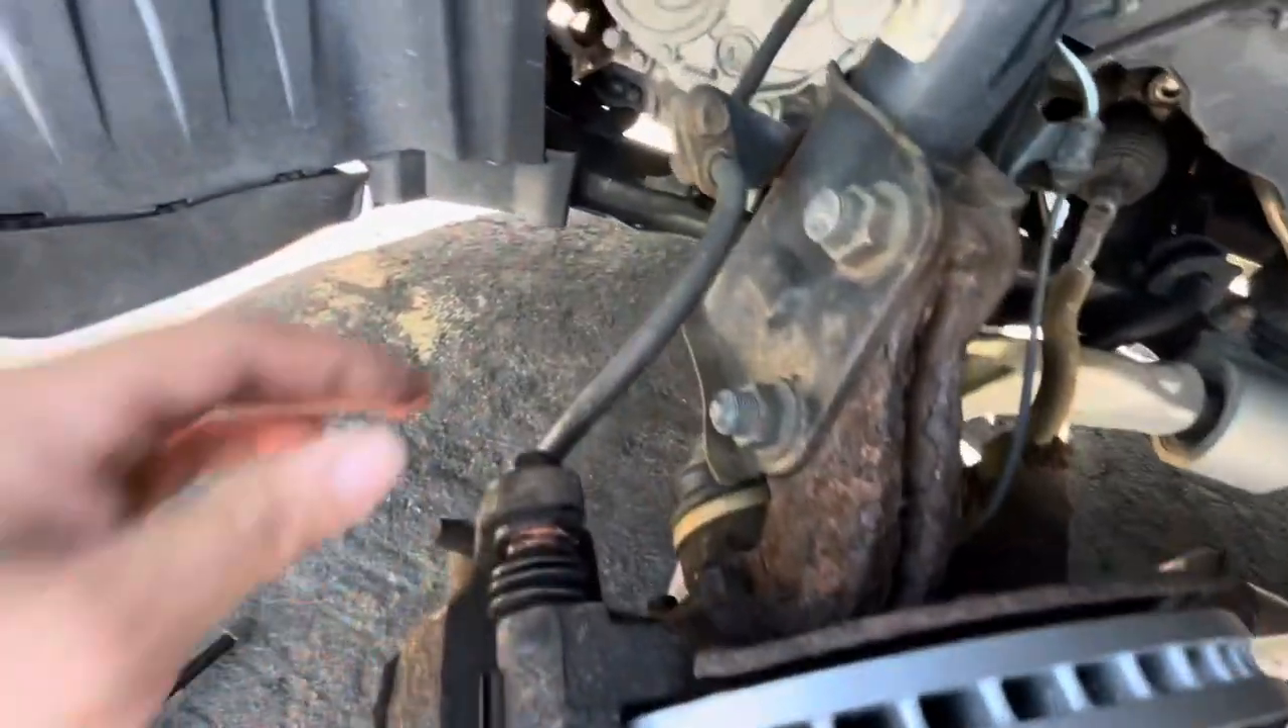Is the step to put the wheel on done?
No.